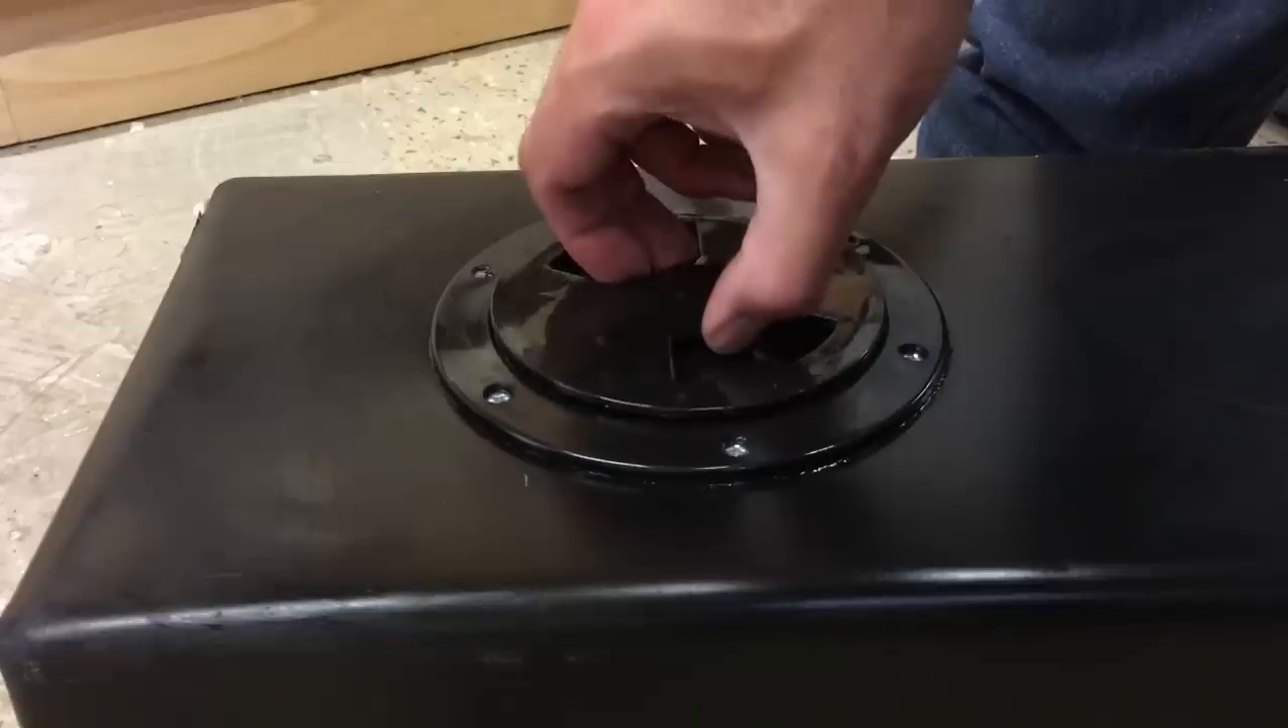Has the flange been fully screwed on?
Yes.